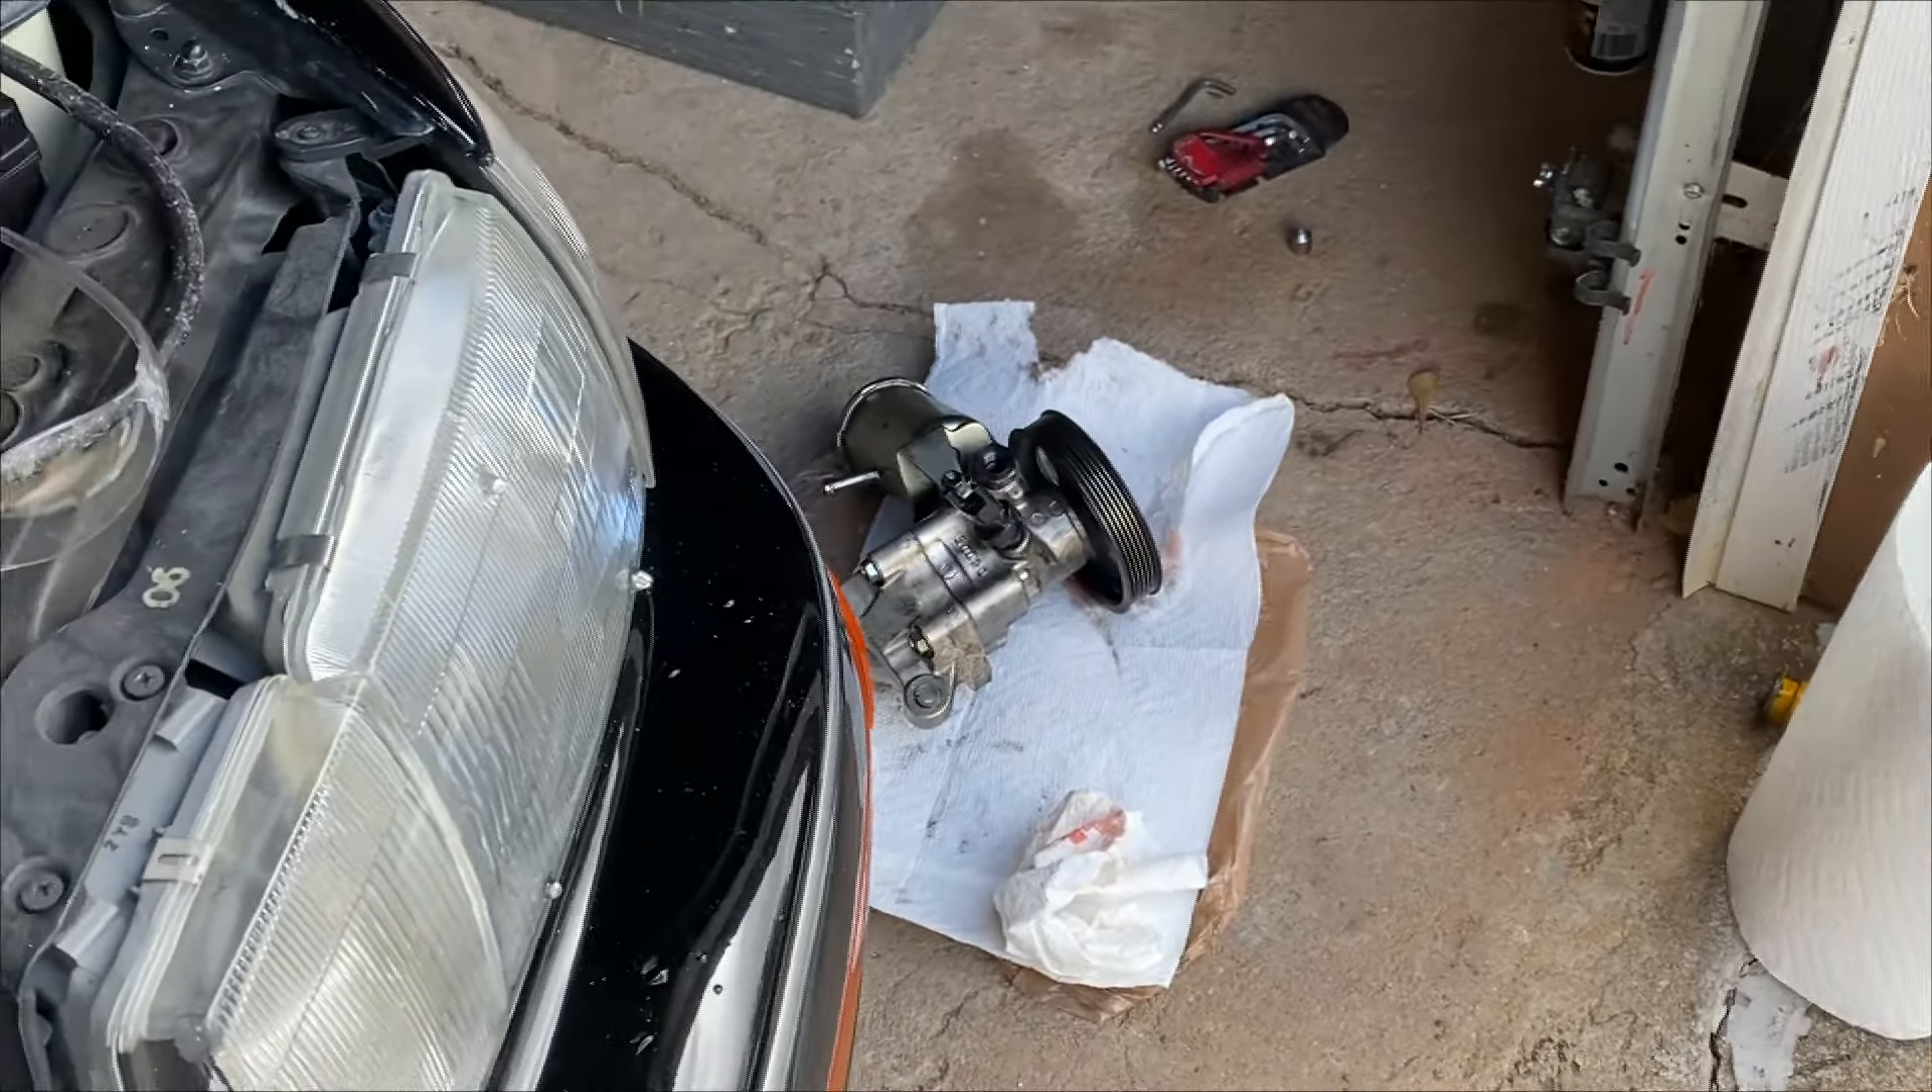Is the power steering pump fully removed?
Yes.